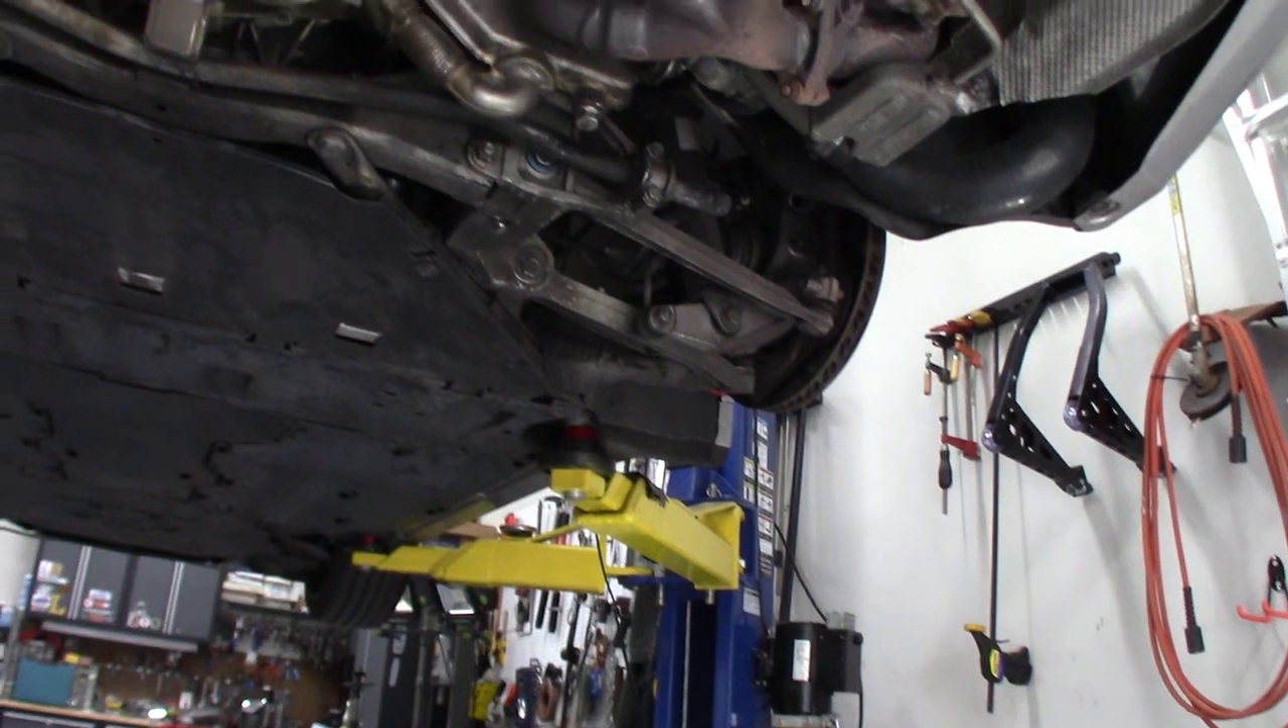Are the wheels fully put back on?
No.